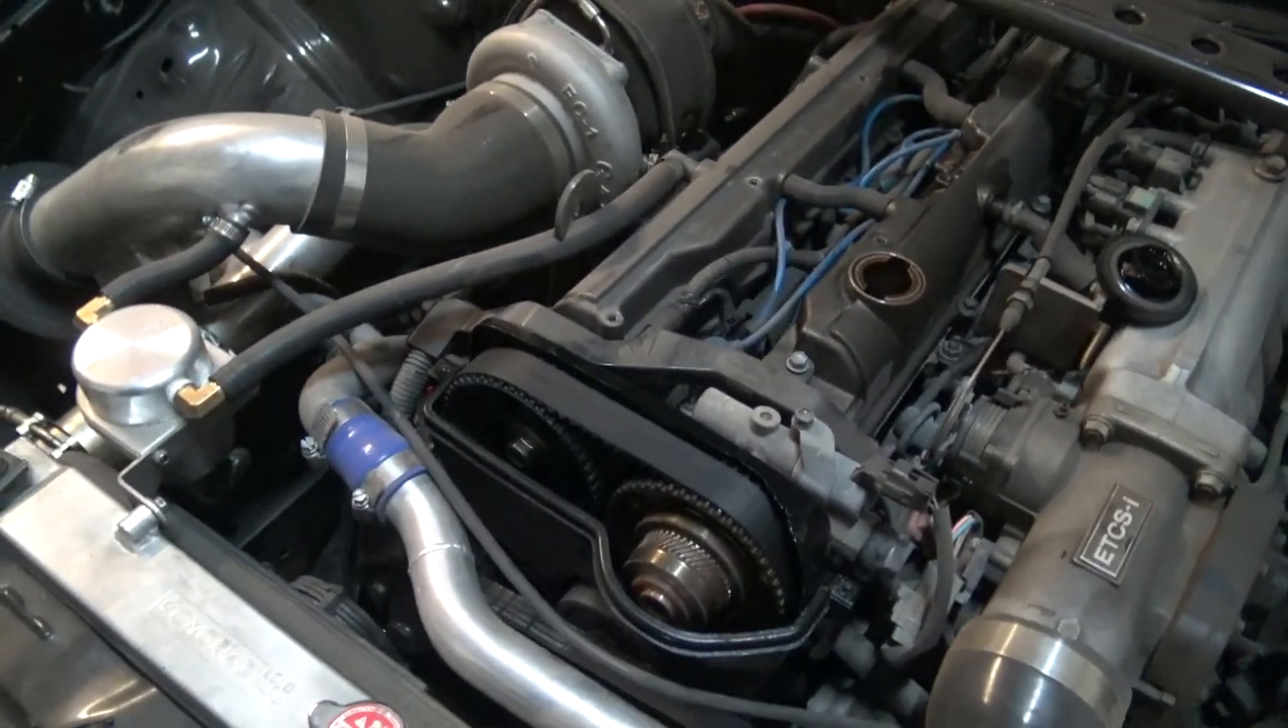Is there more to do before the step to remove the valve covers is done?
Yes.